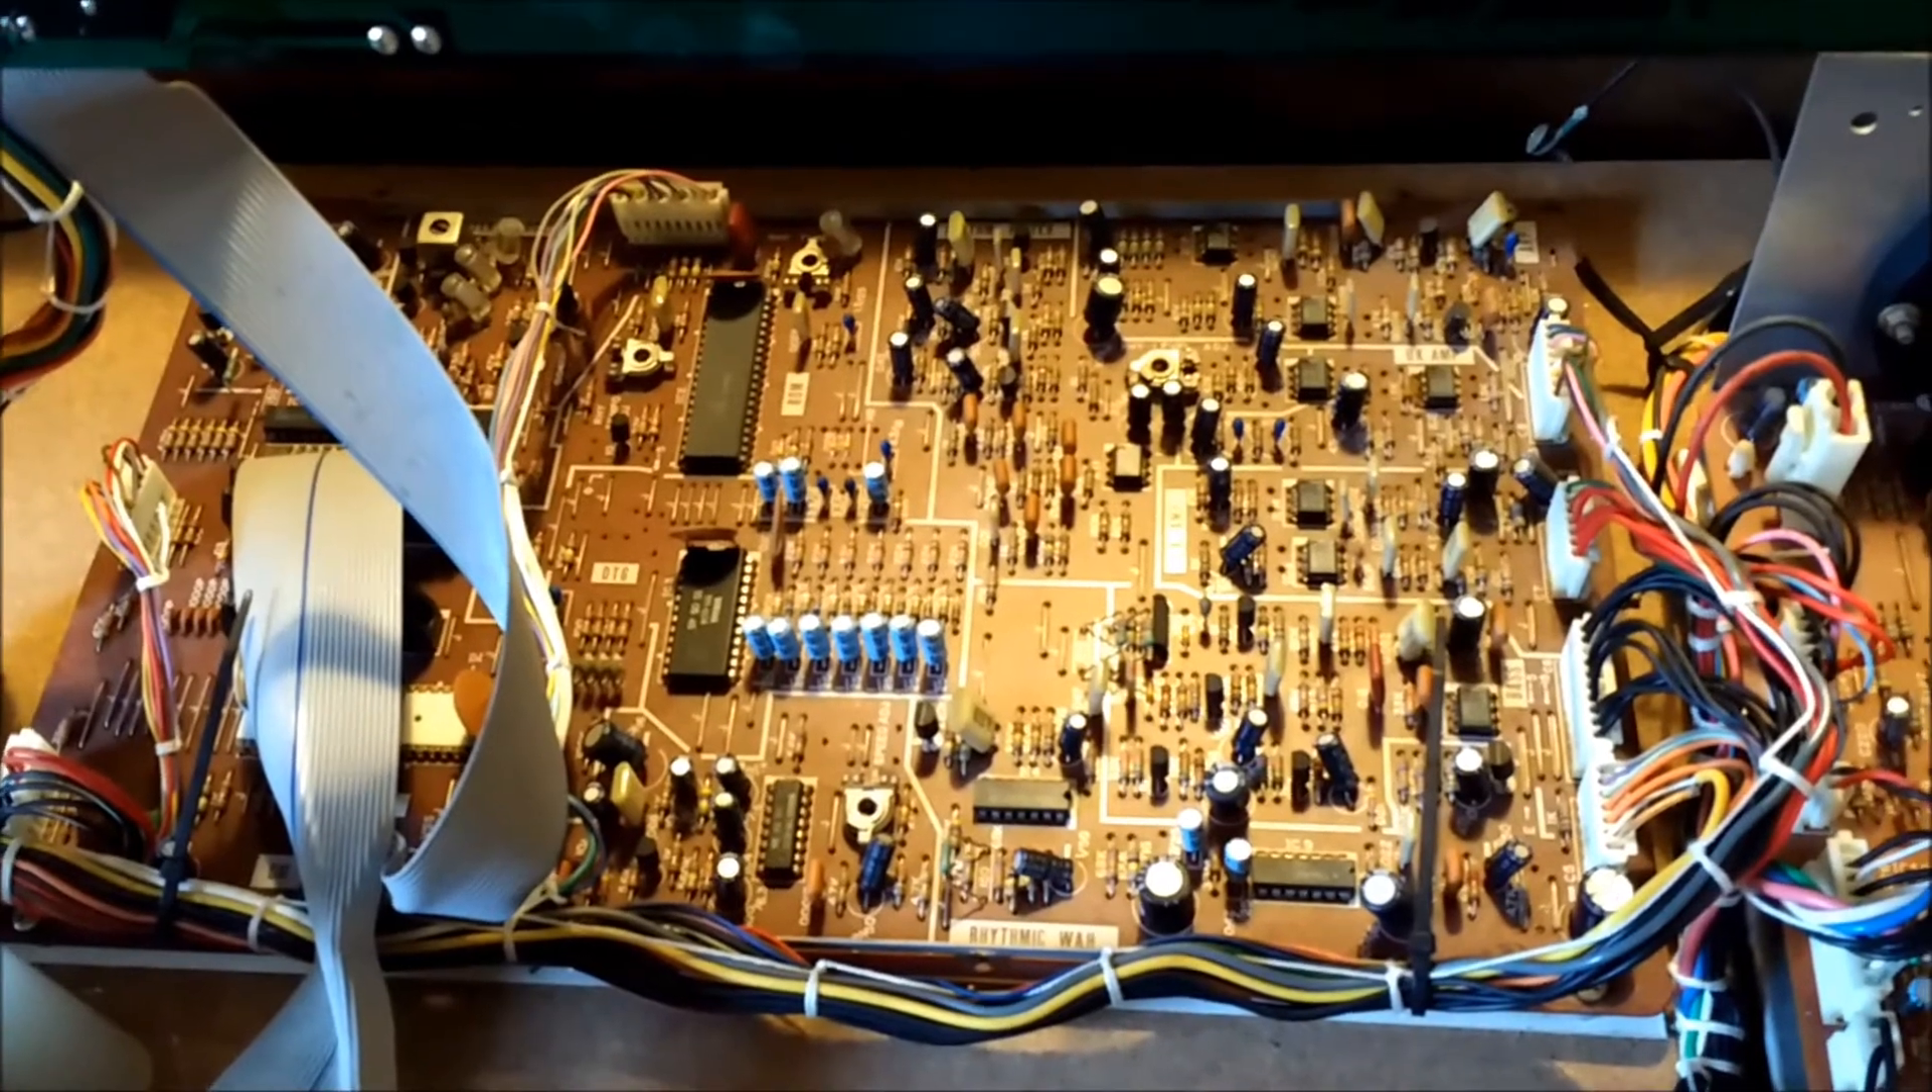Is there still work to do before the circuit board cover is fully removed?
No.